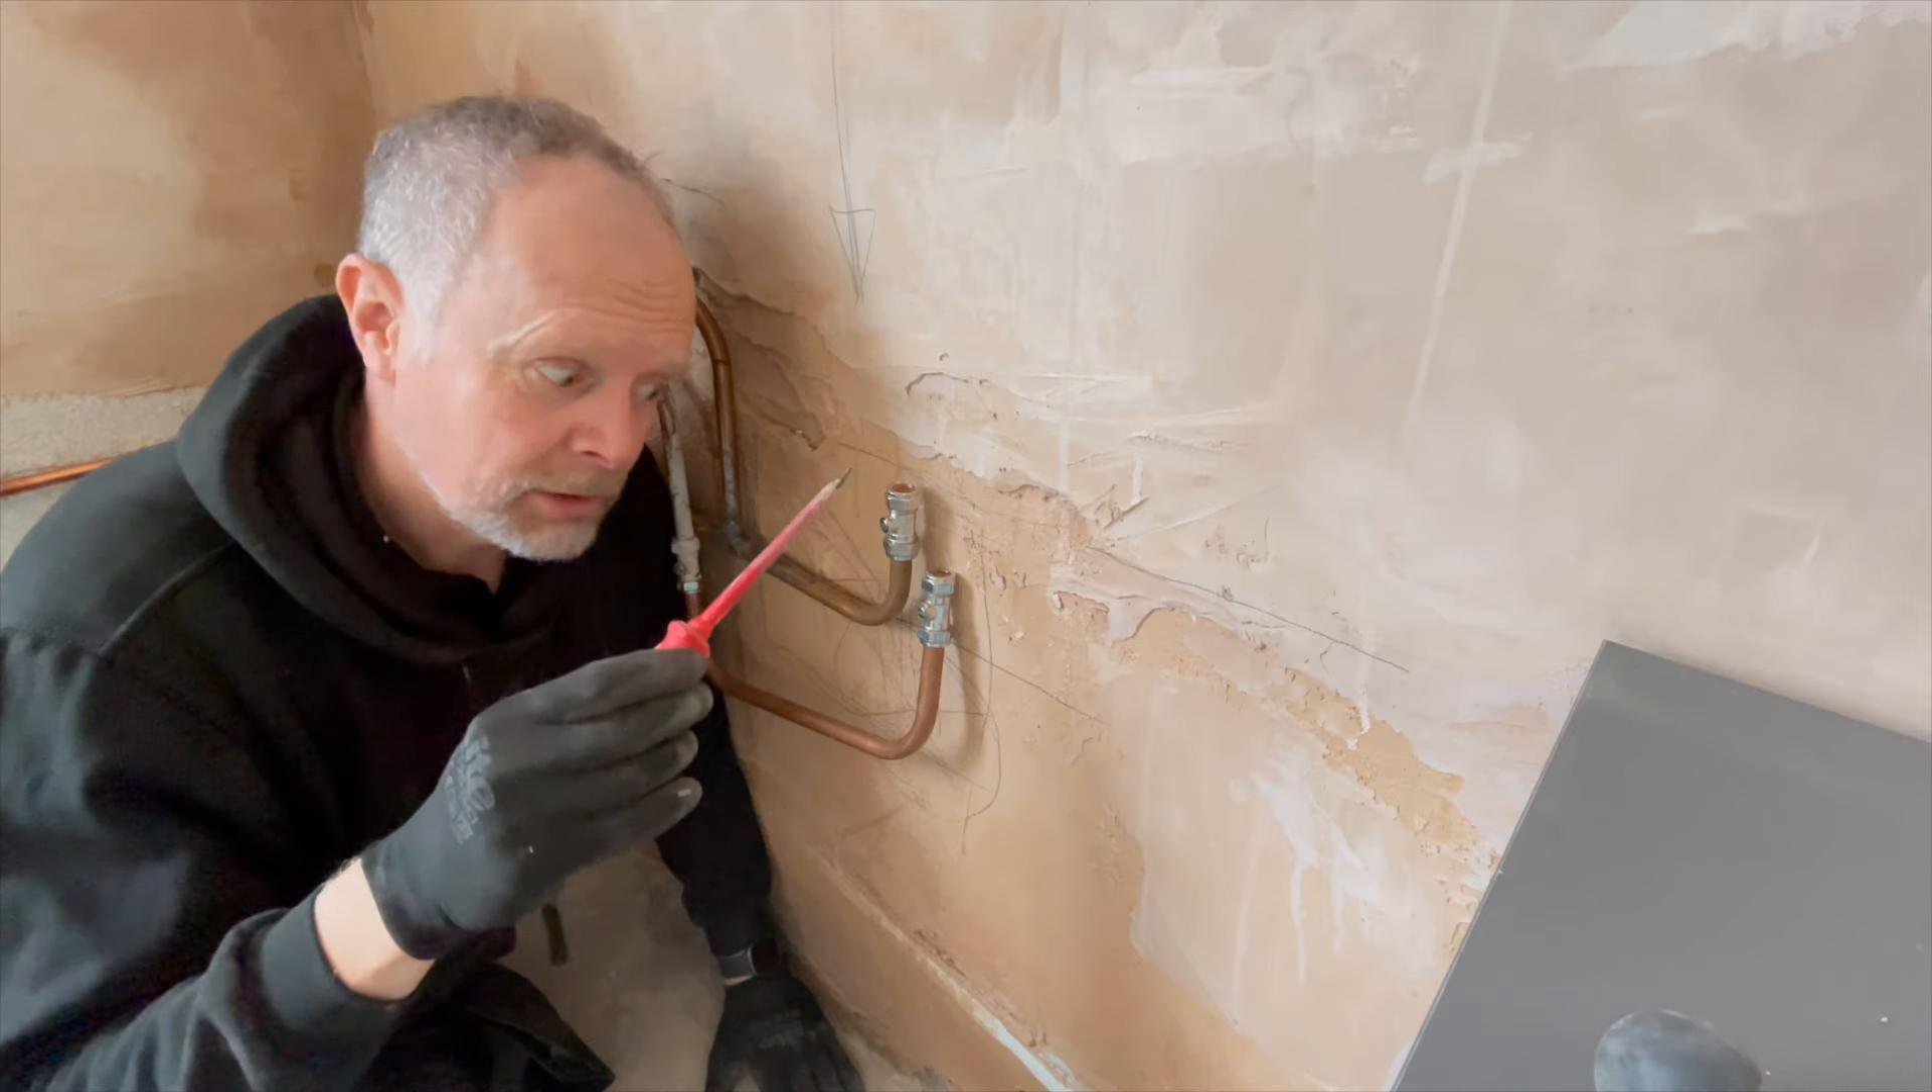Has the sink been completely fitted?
No.